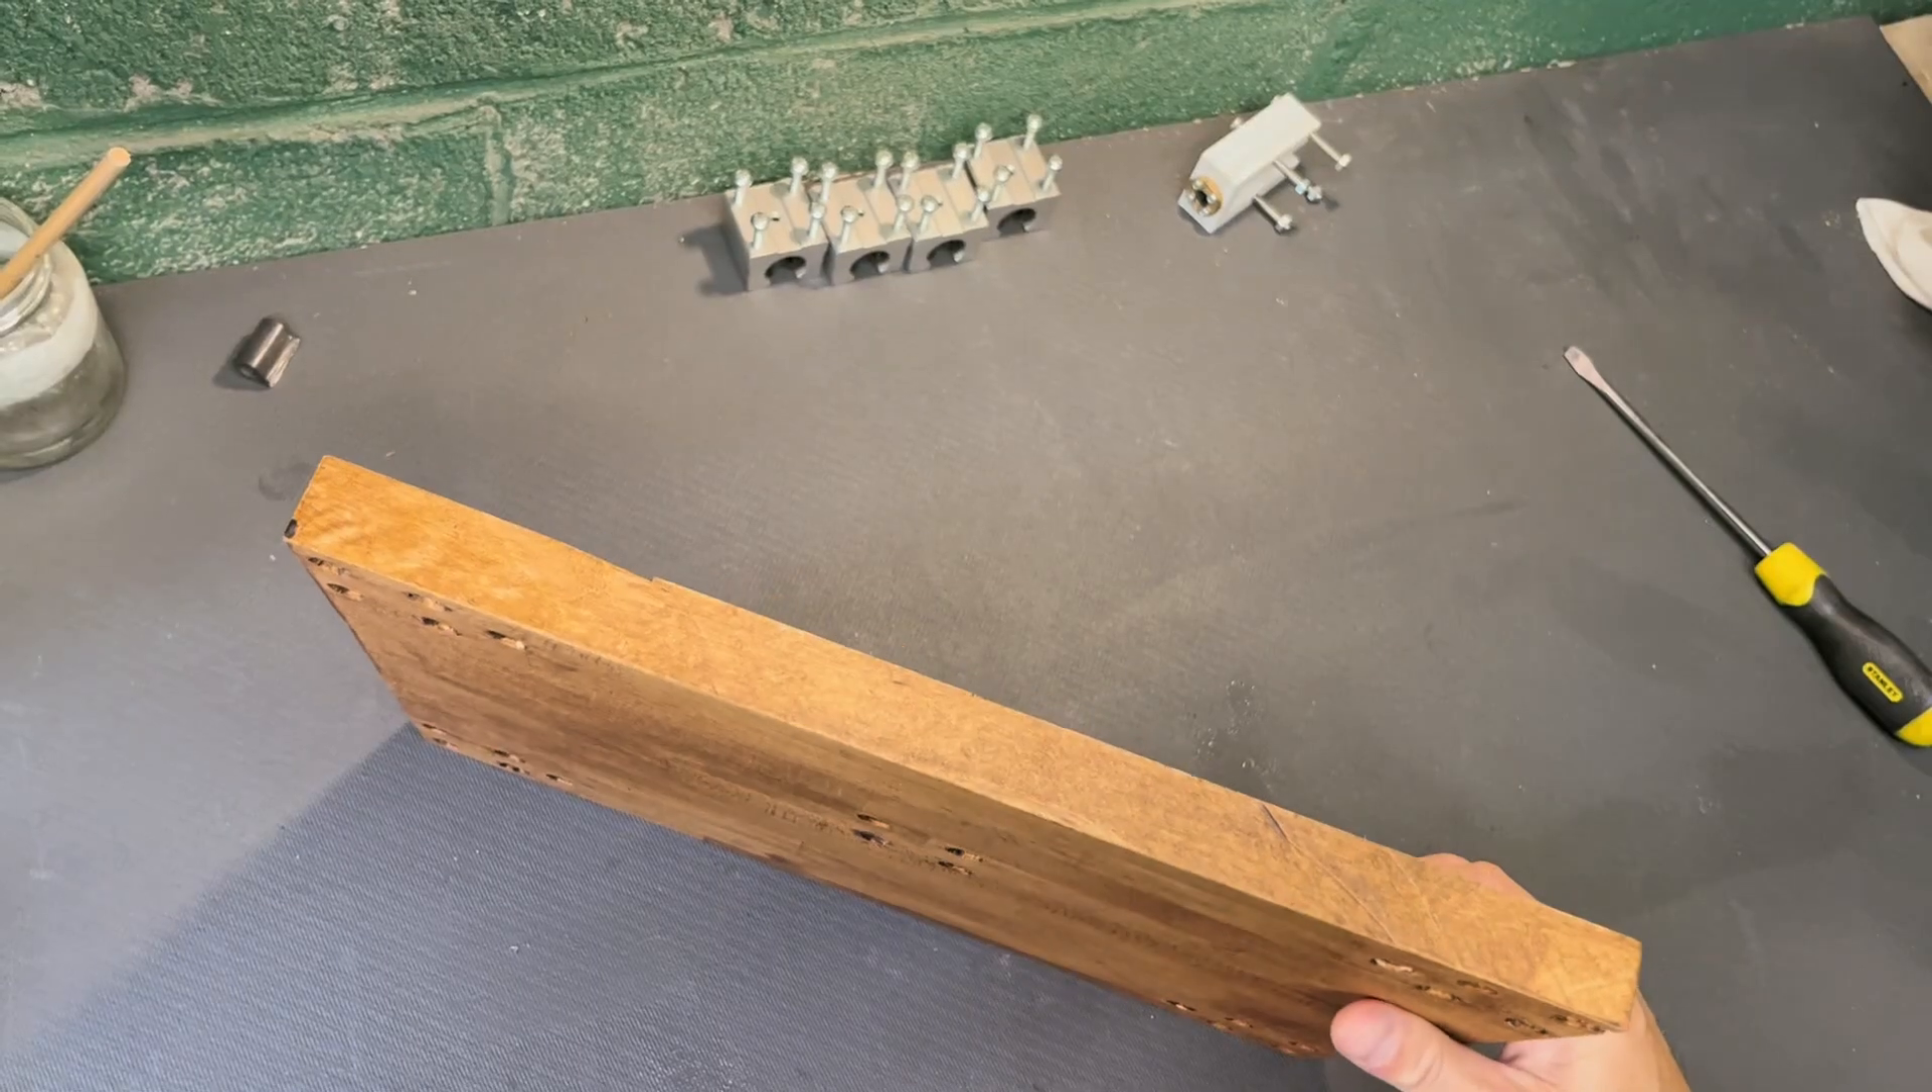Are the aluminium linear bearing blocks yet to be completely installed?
Yes.